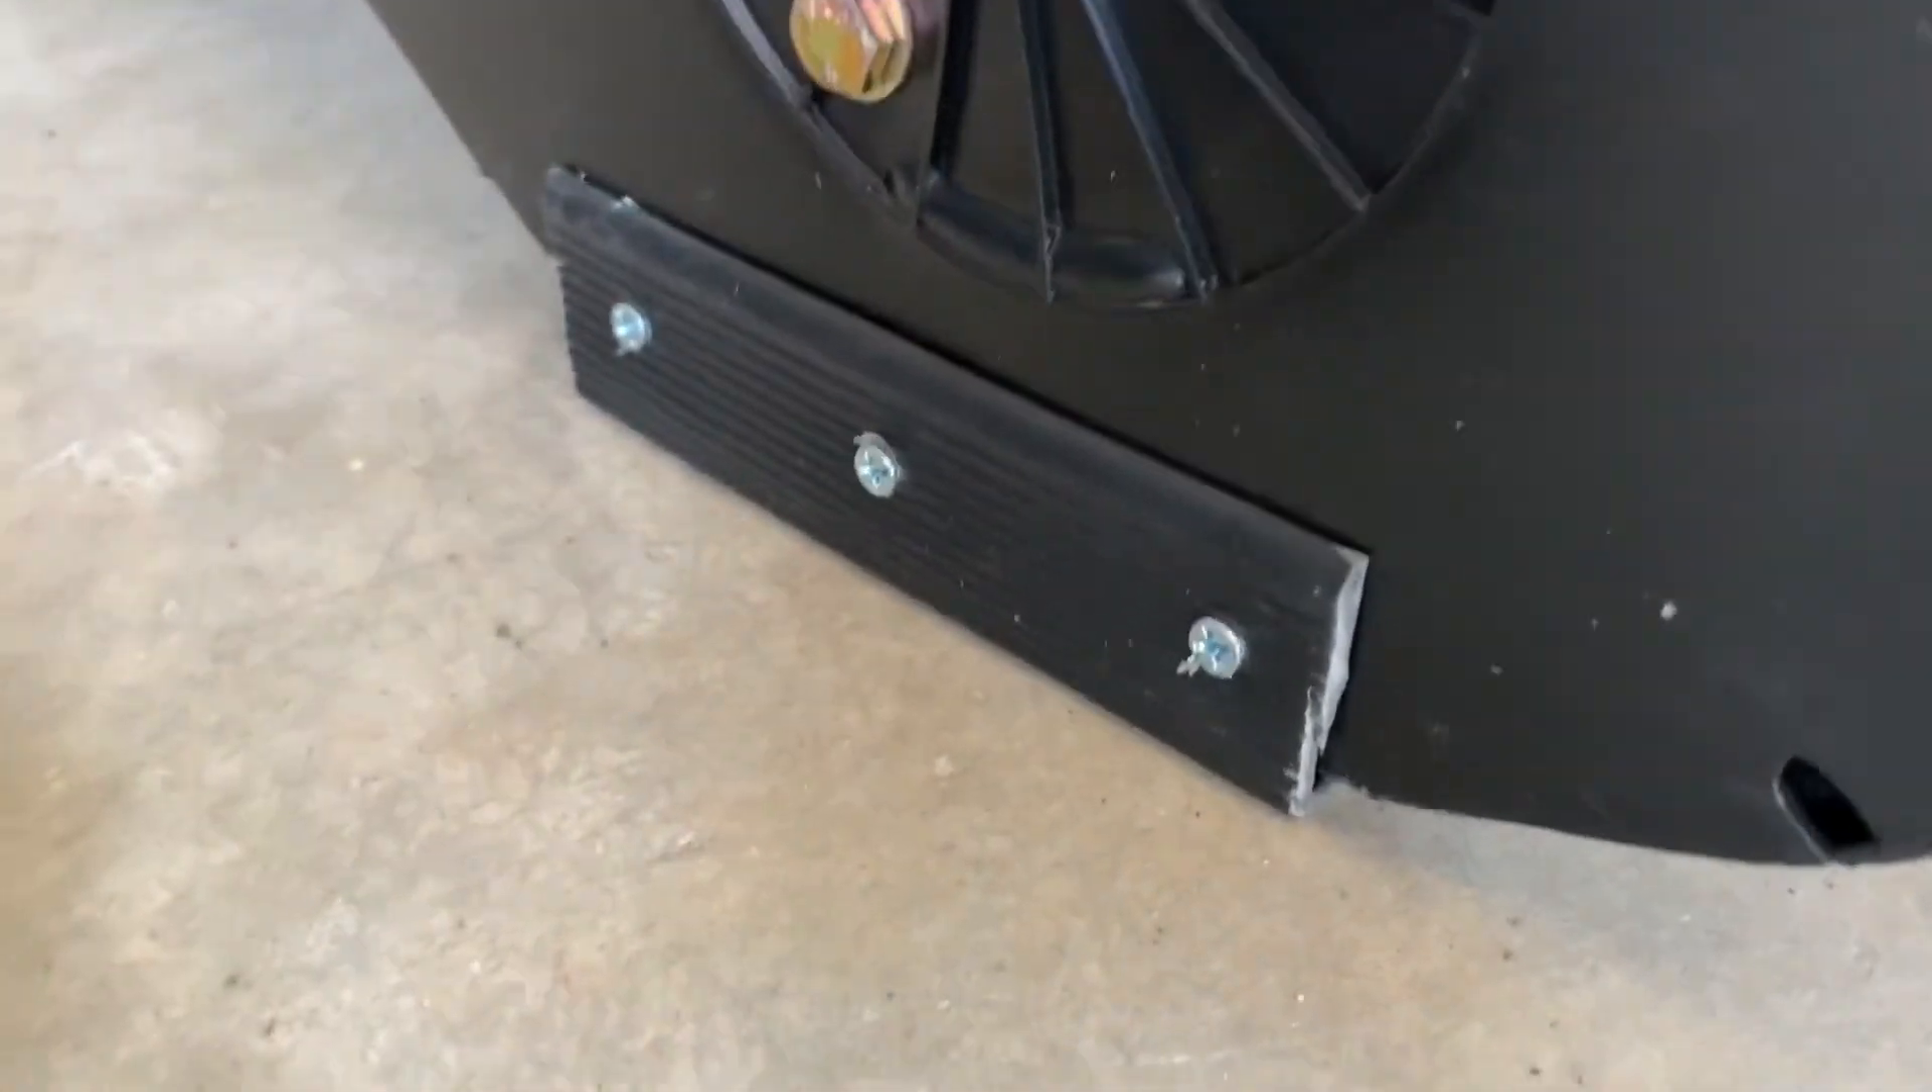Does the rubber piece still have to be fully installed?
No.